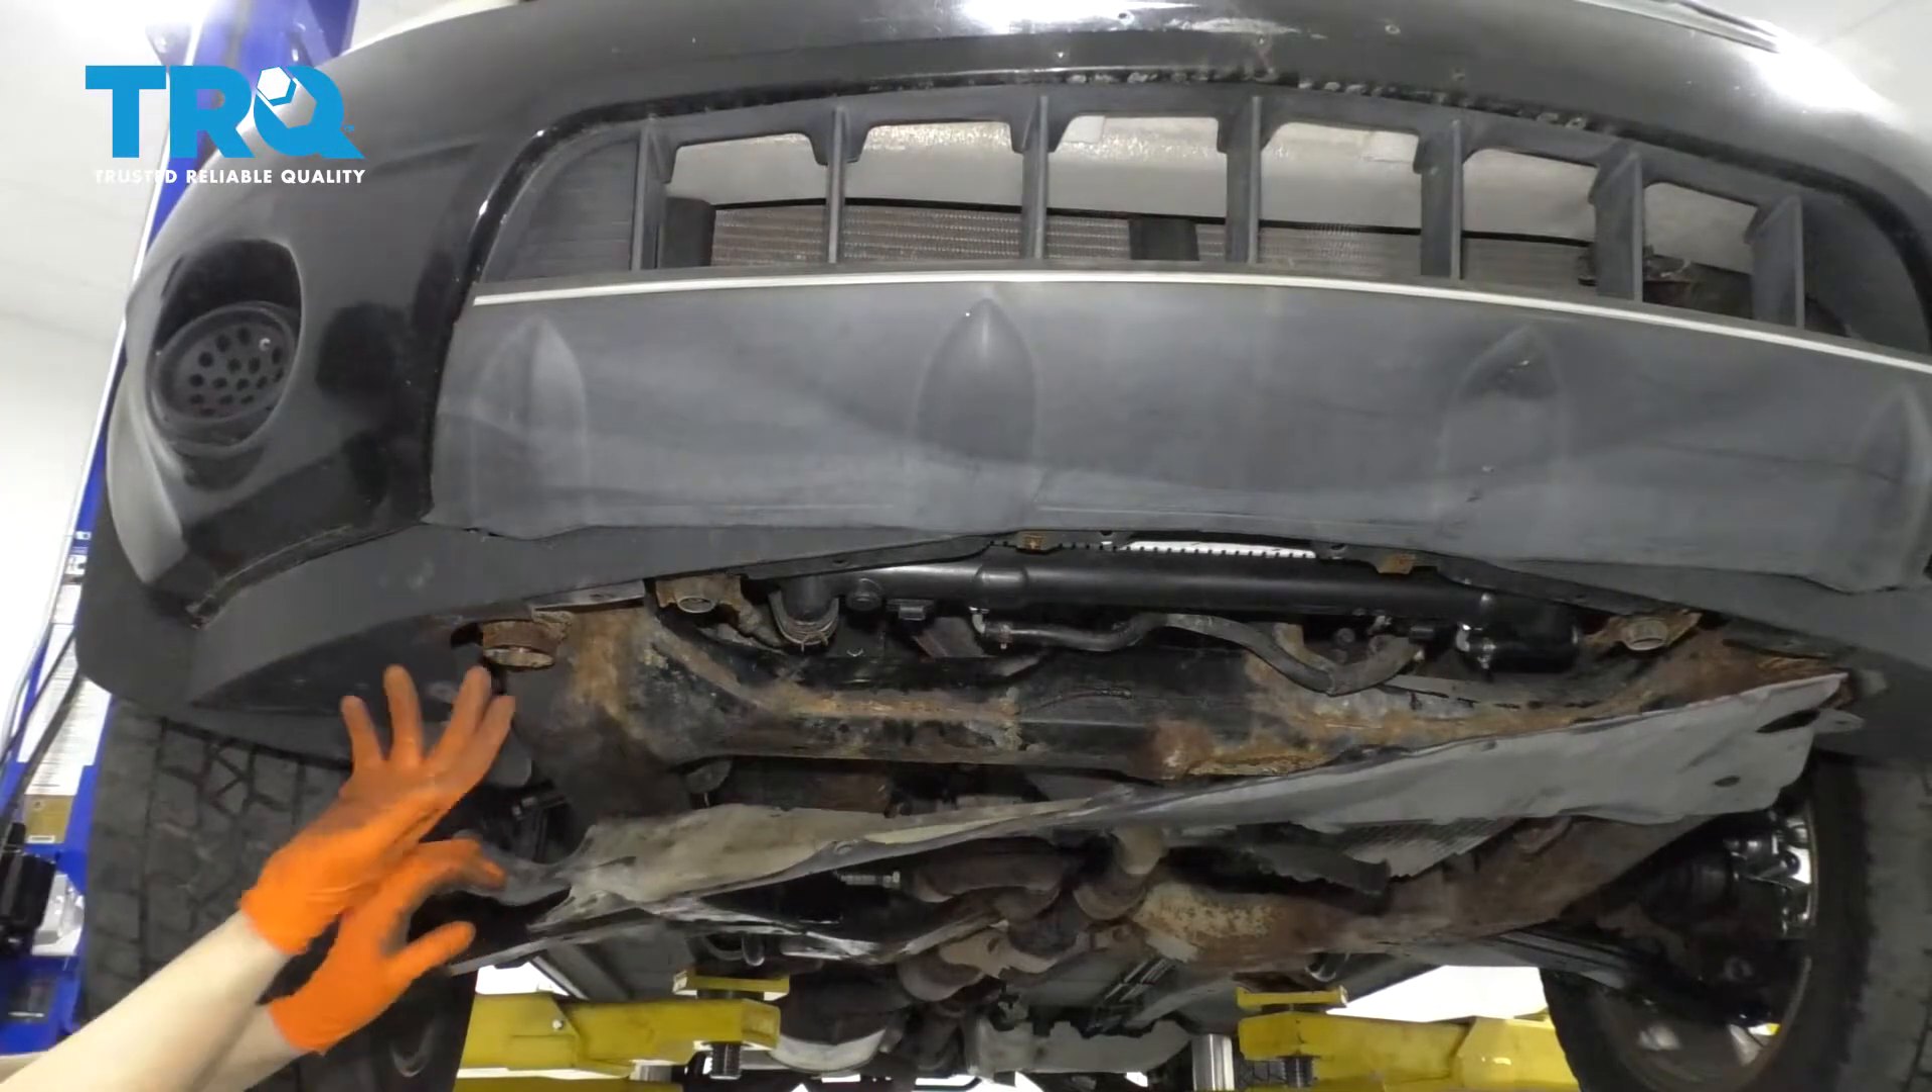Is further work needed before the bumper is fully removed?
Yes.